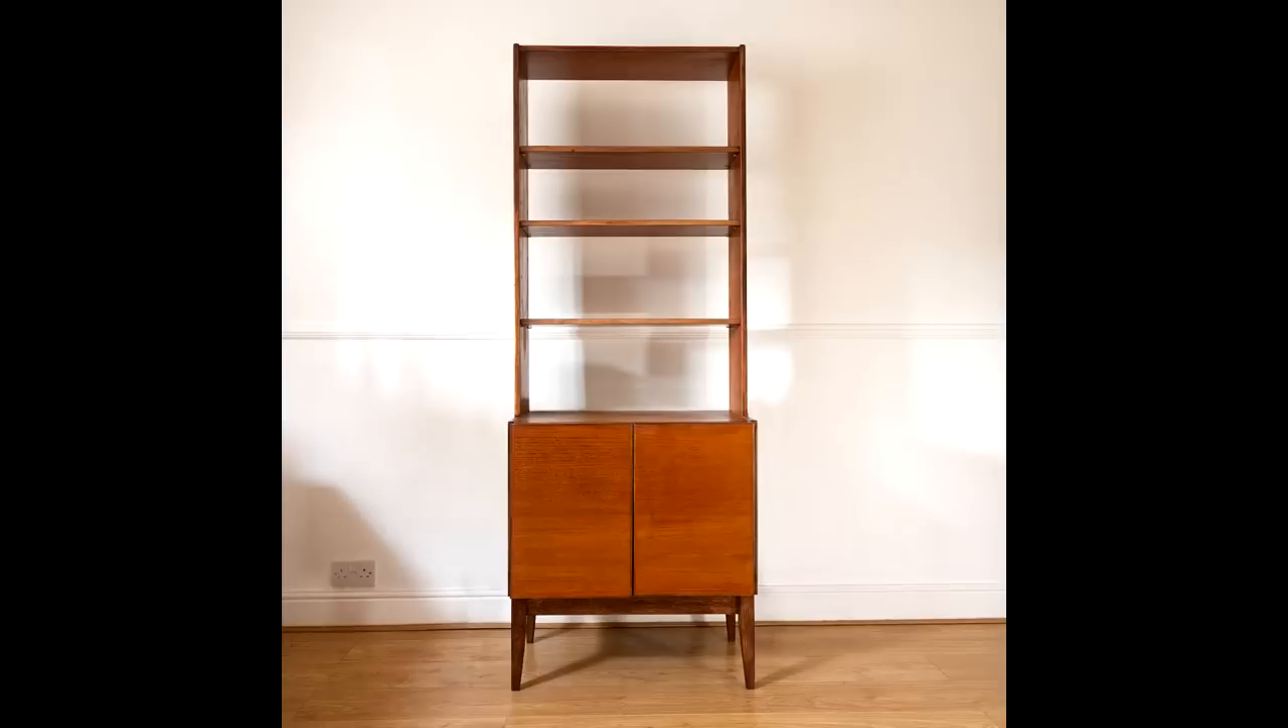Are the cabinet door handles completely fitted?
No.